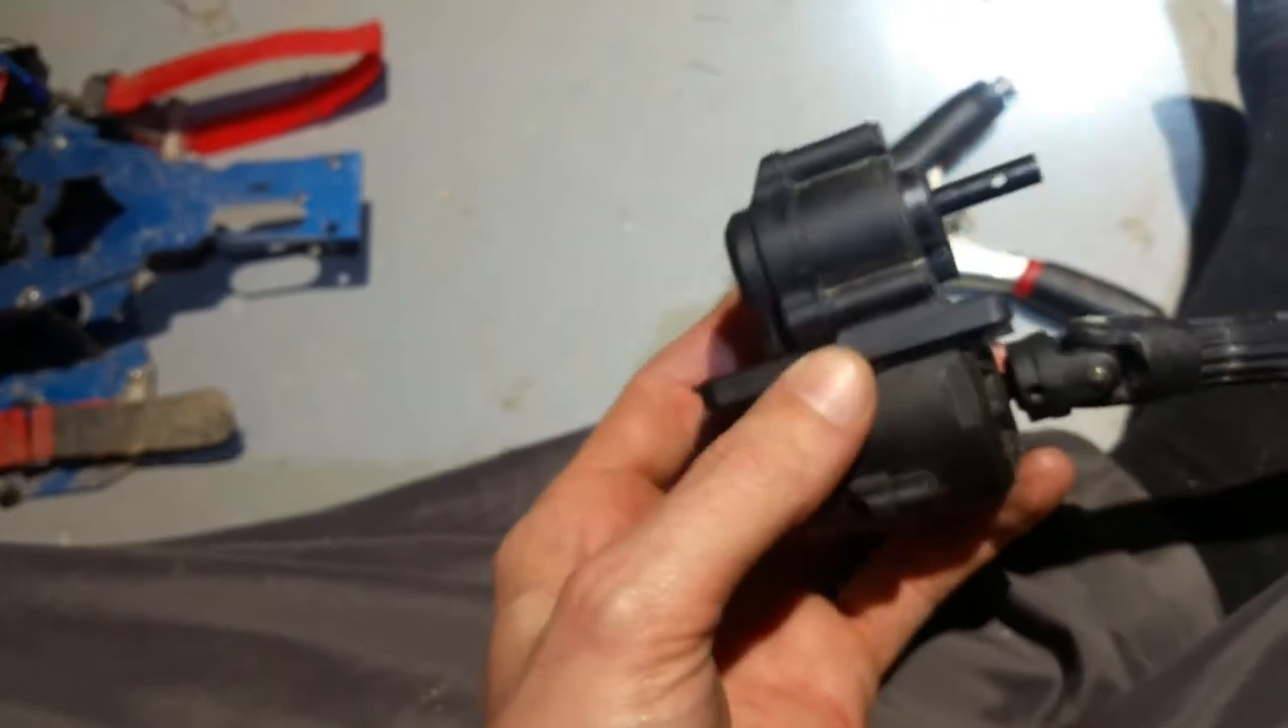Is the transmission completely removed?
Yes.